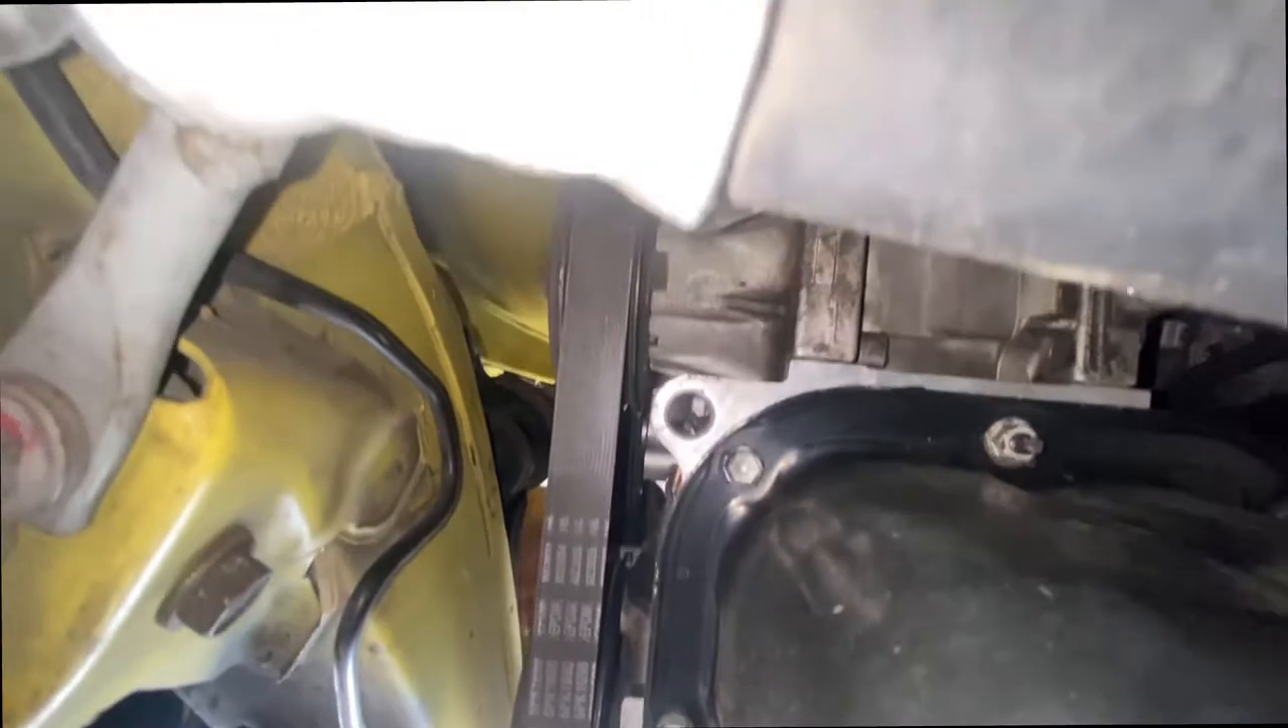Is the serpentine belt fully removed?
No.